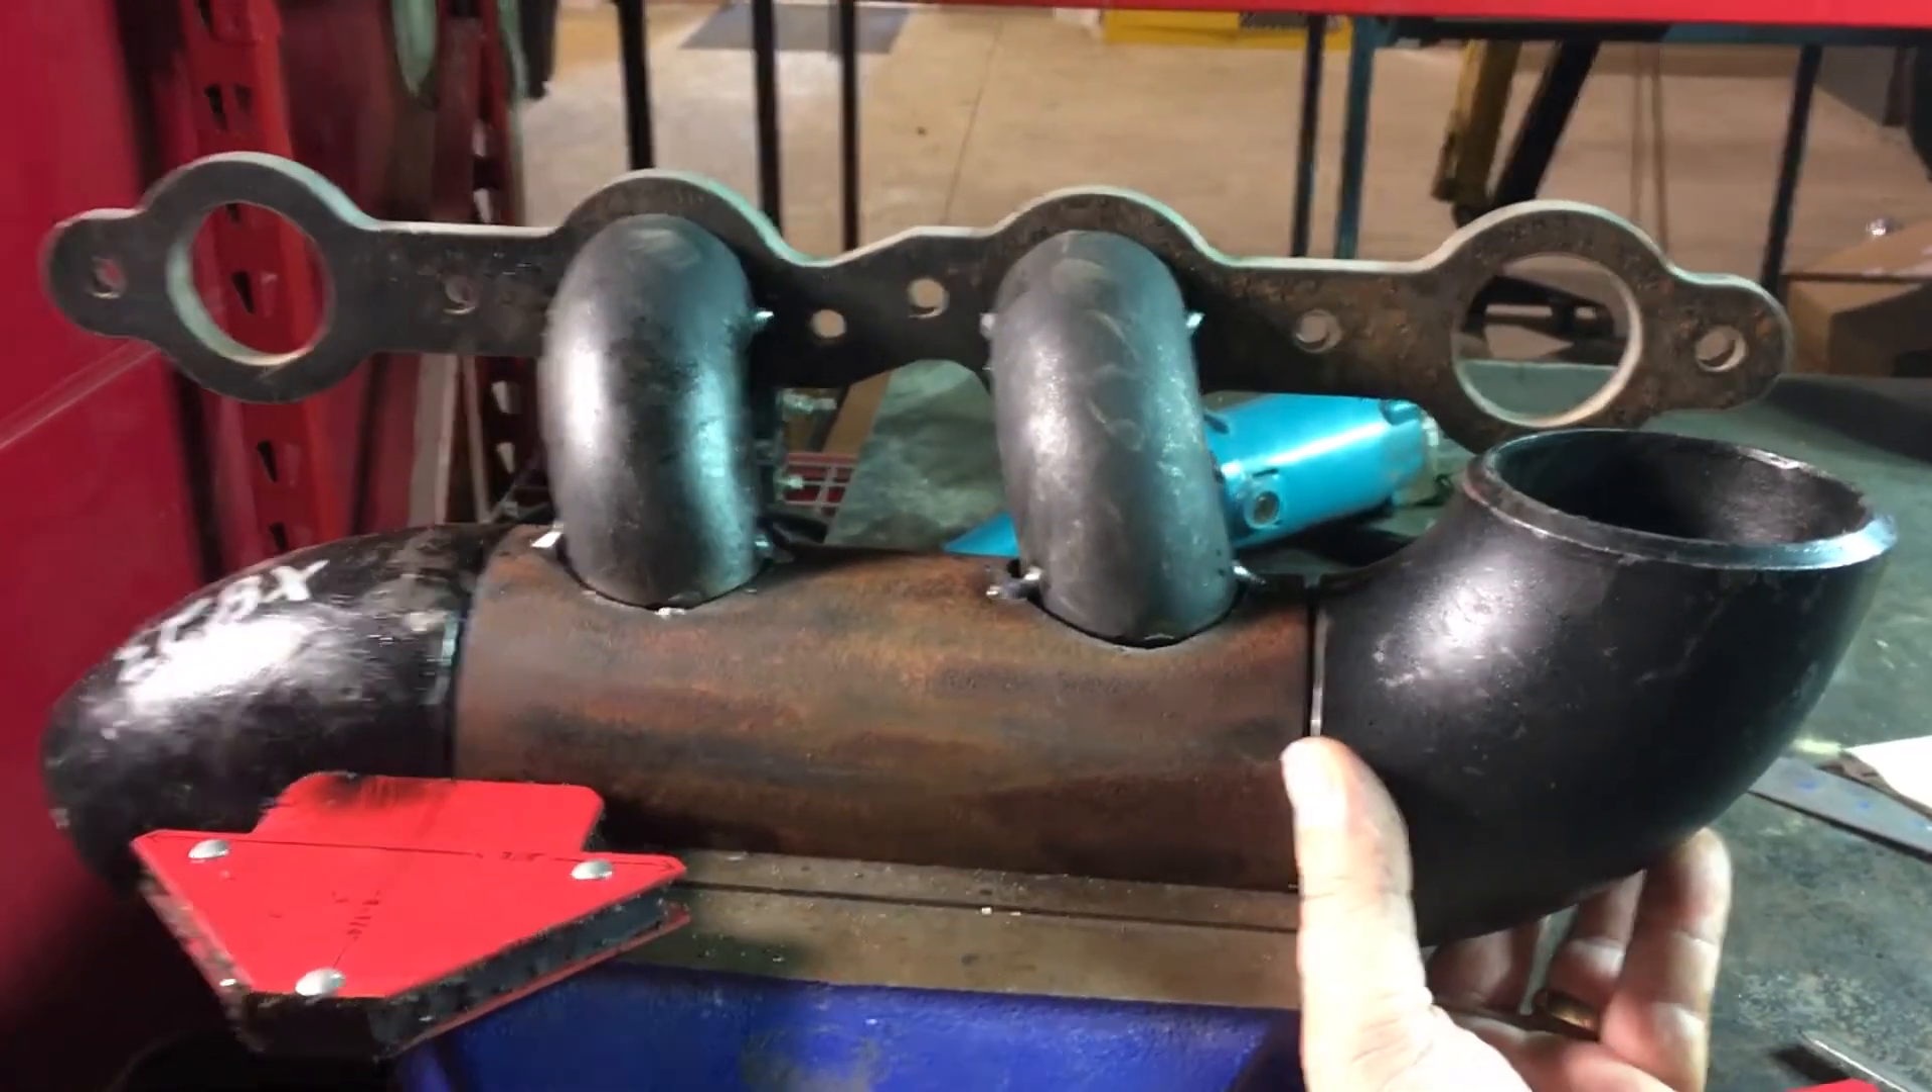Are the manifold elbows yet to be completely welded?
Yes.